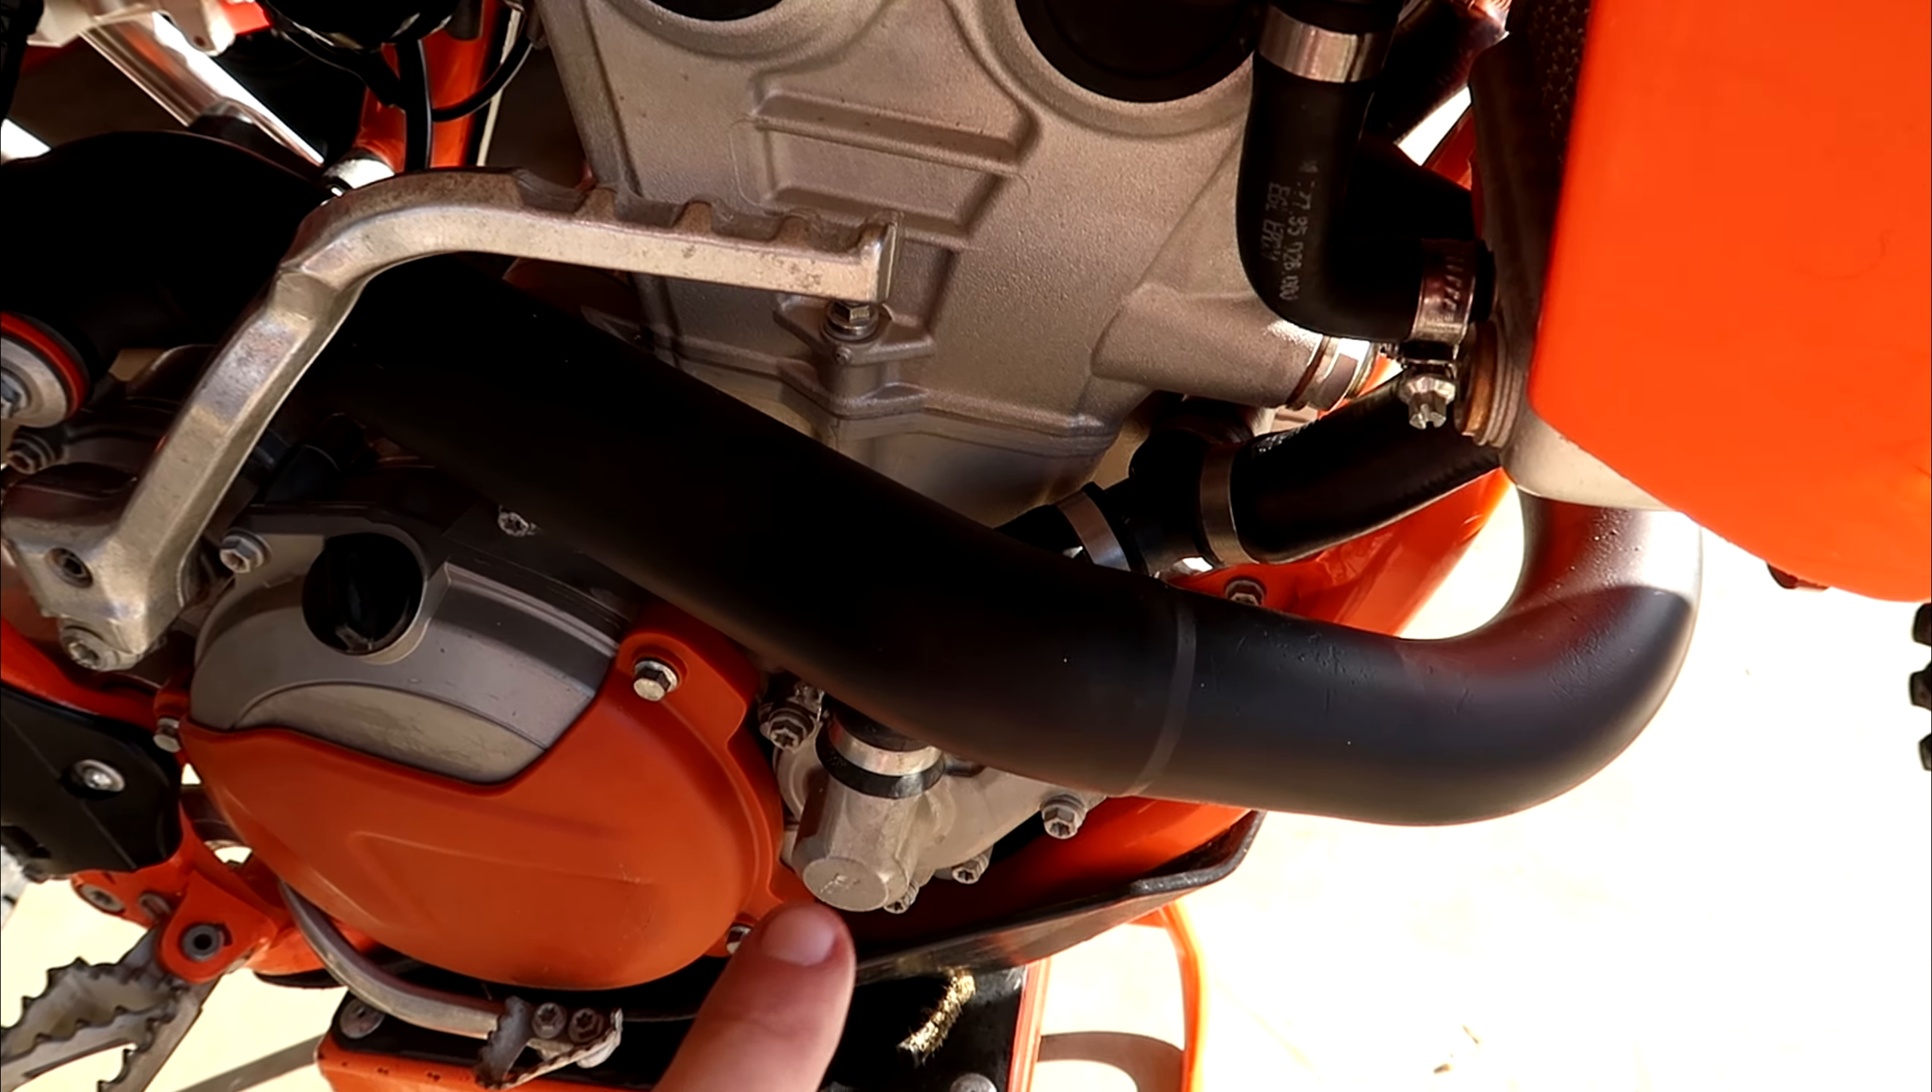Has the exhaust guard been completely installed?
No.